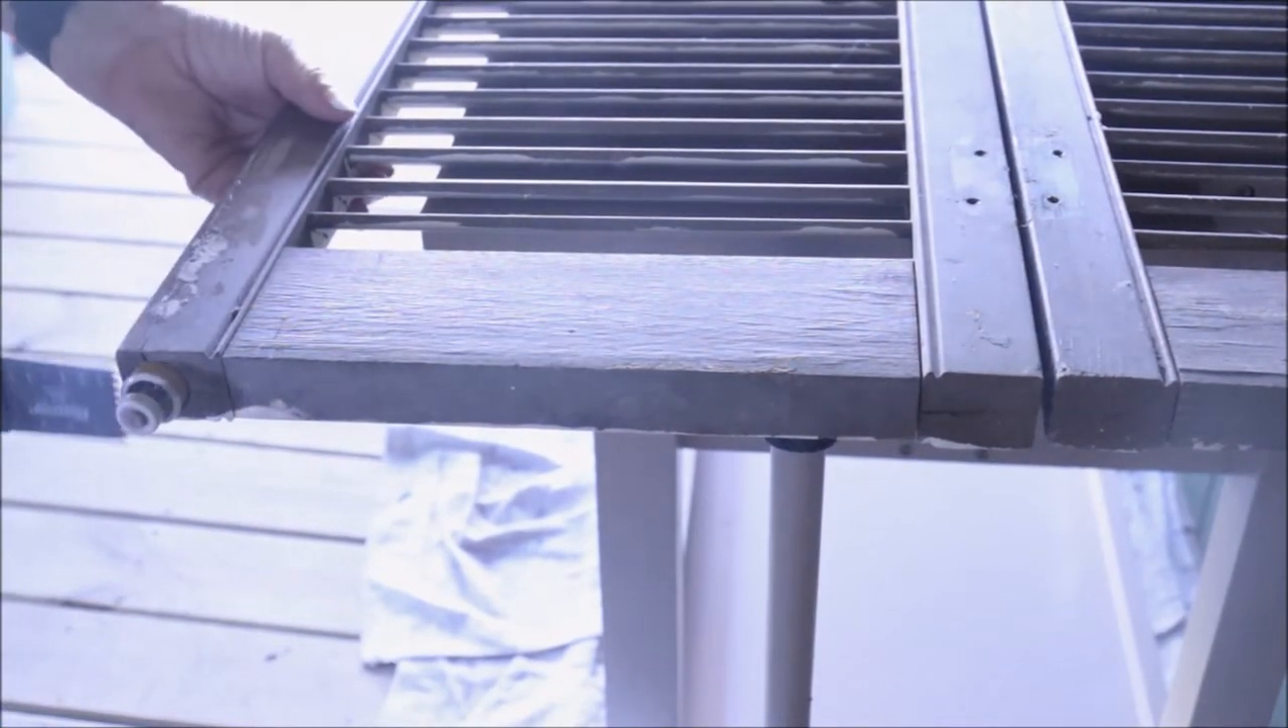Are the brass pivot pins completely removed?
No.